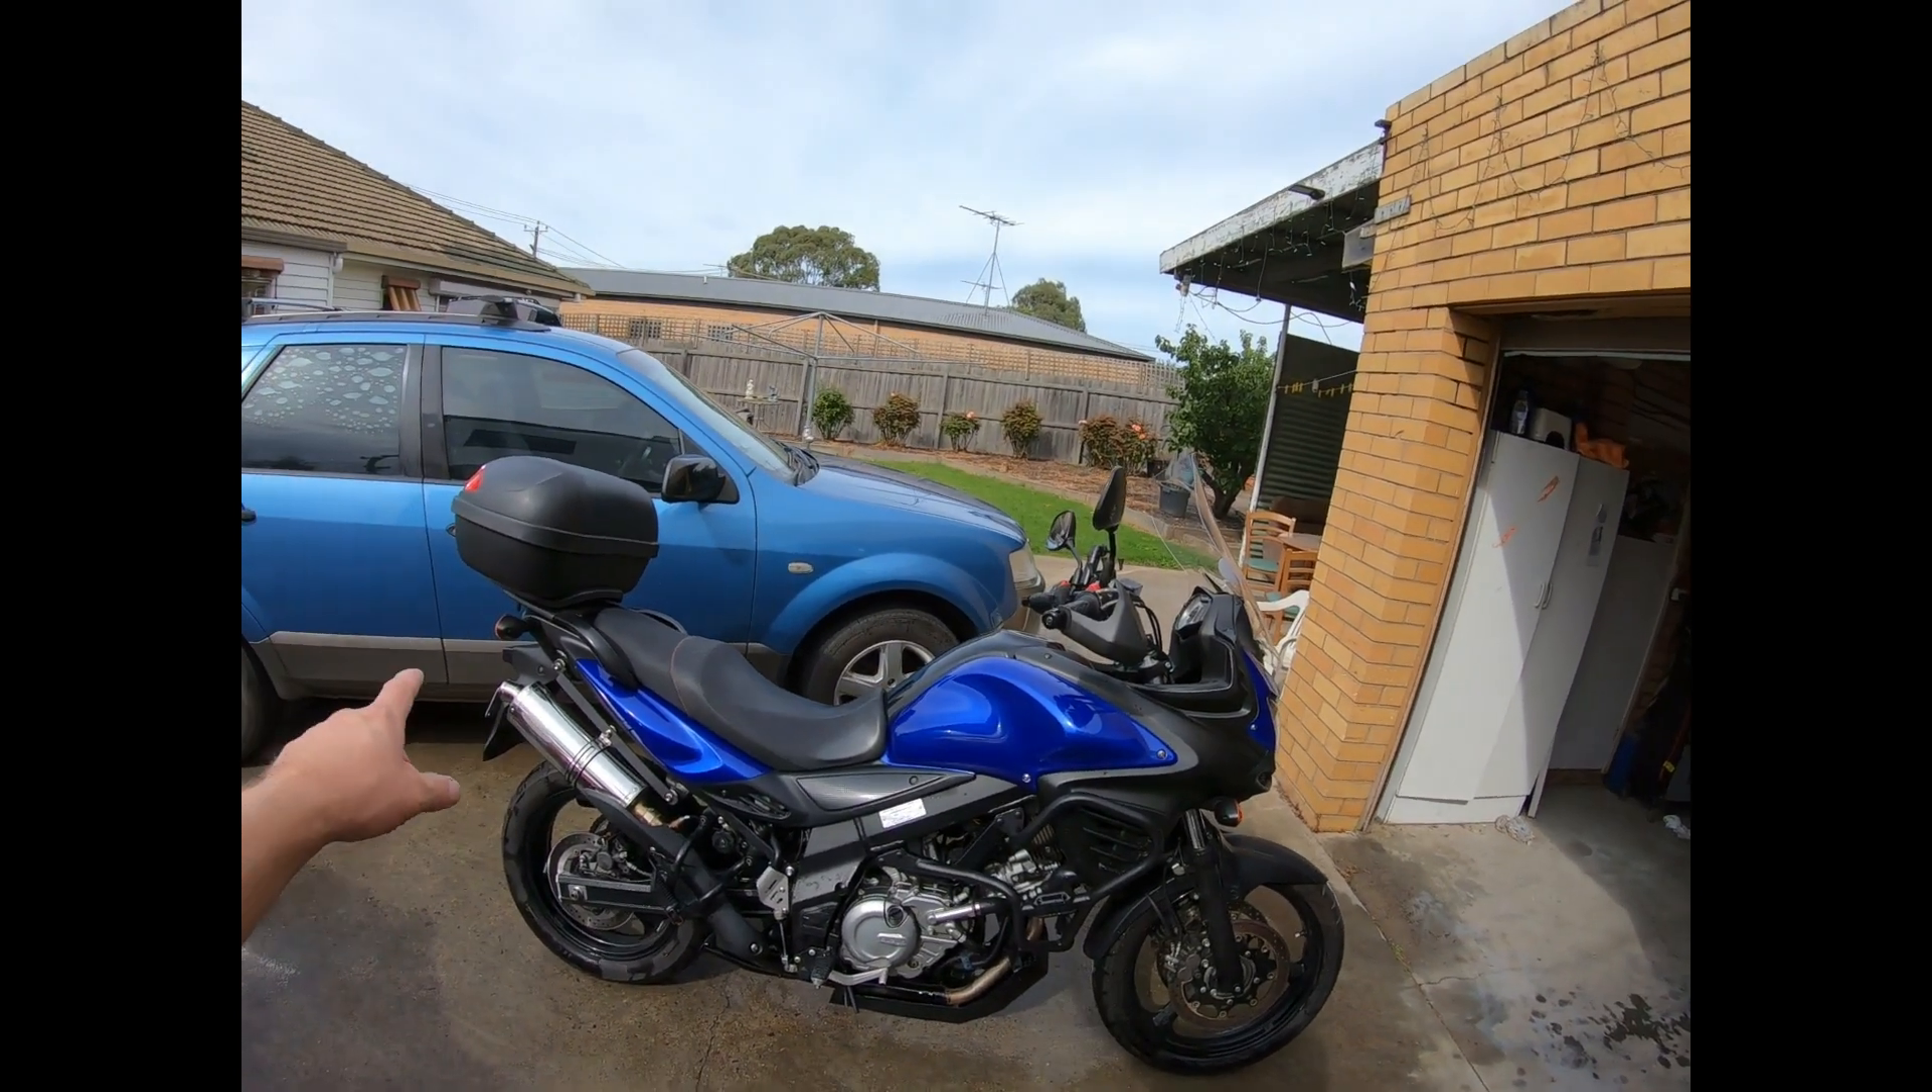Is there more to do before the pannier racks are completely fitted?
Yes.